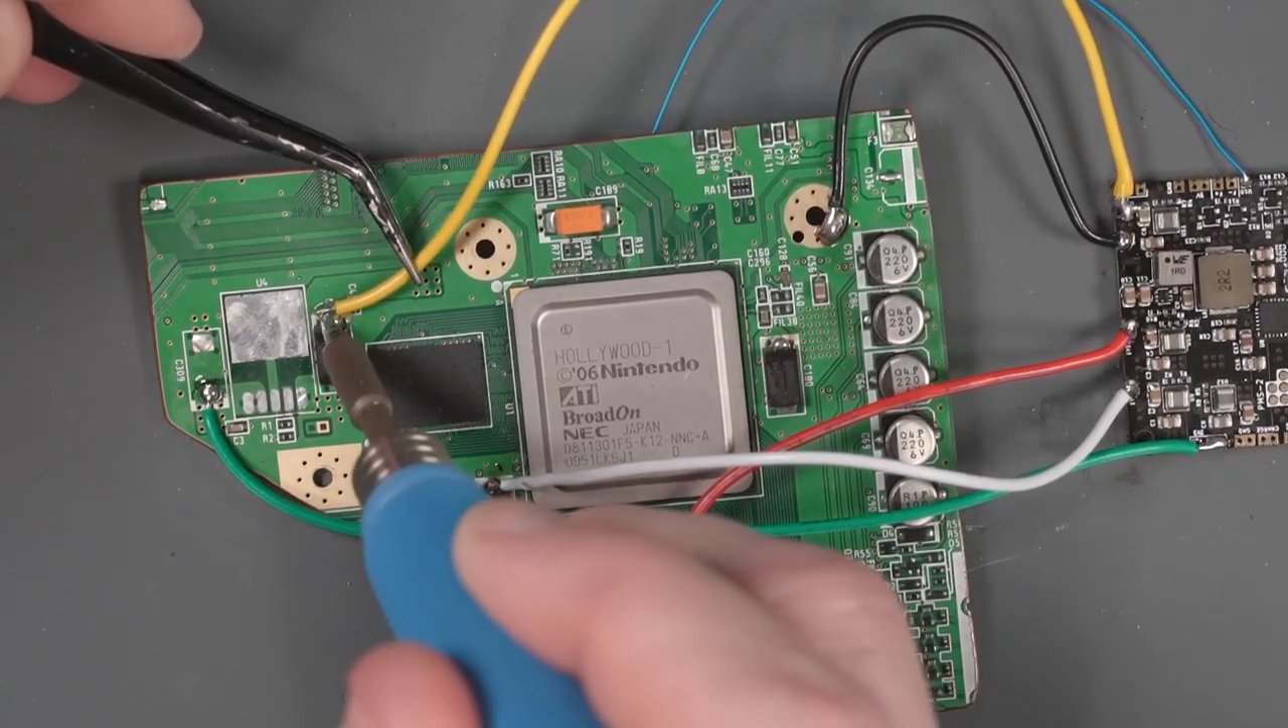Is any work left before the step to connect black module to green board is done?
Yes.